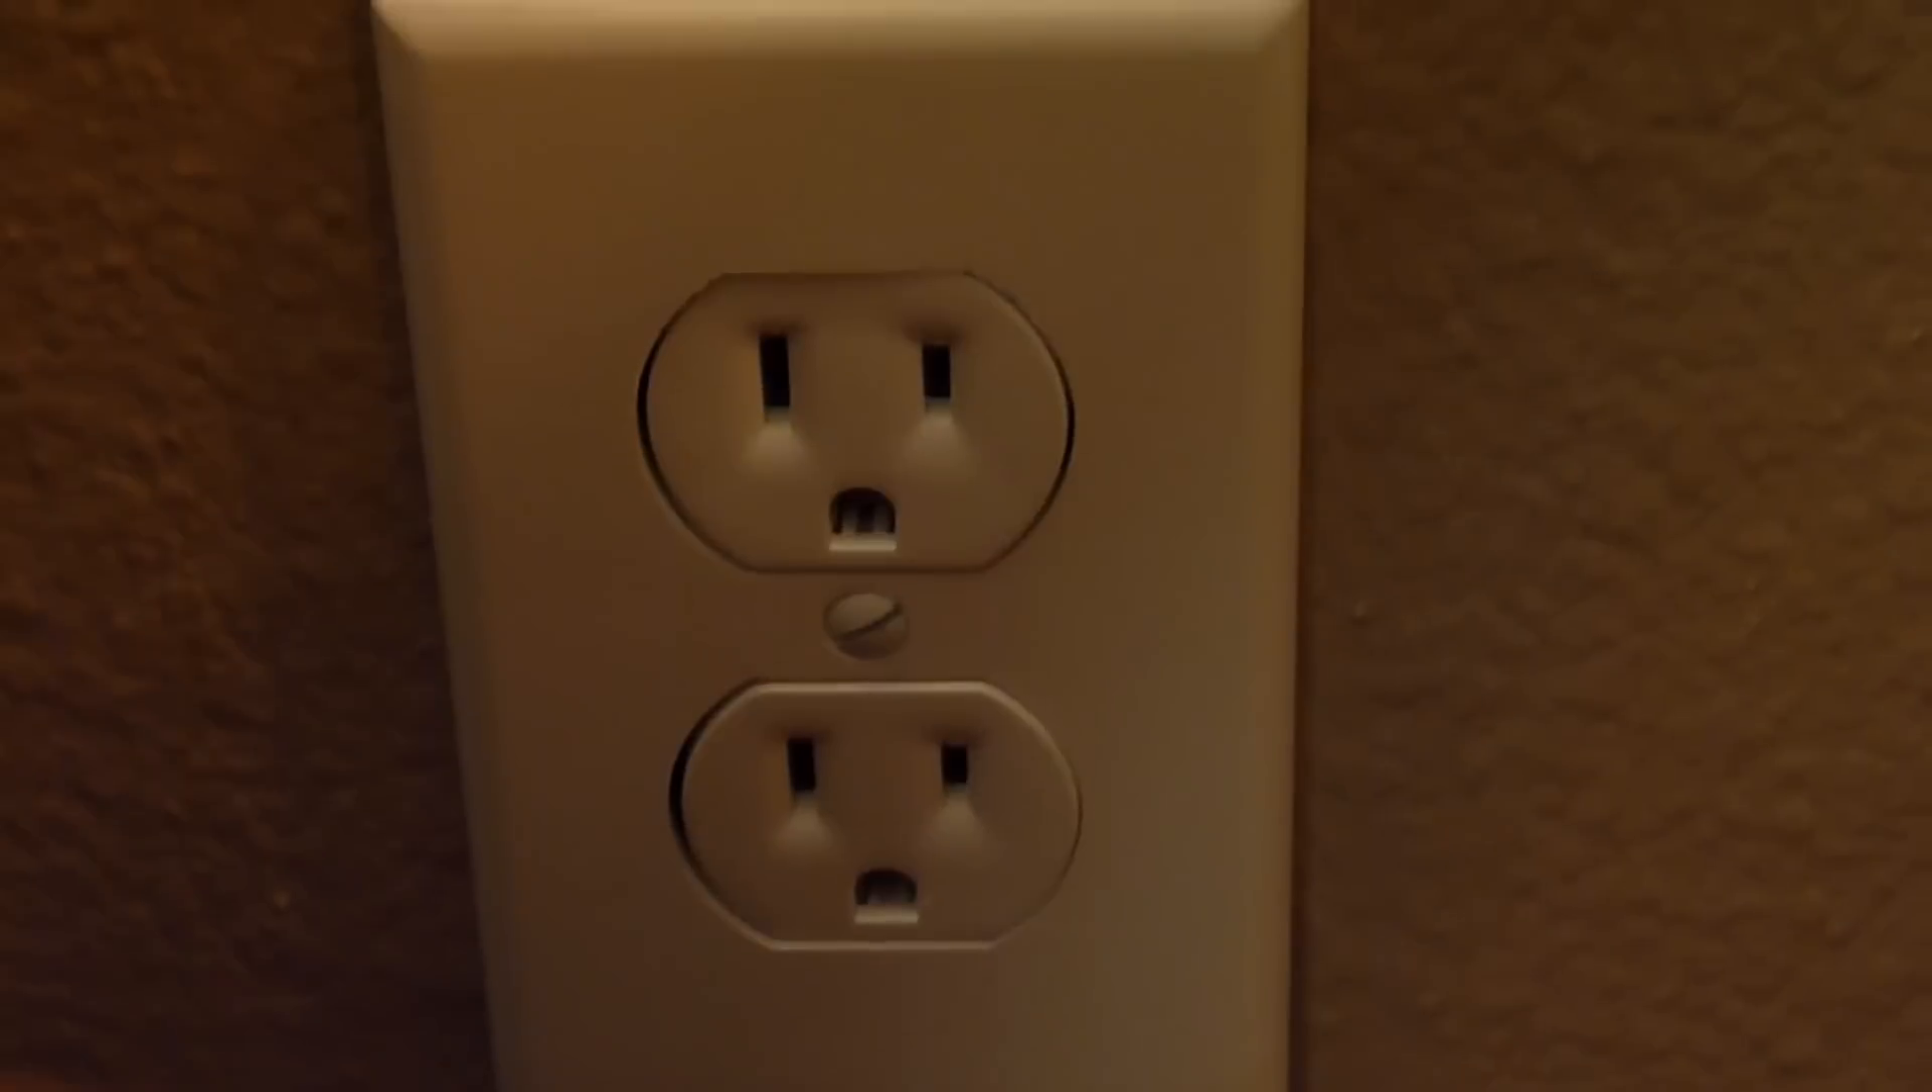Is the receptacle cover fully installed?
Yes.